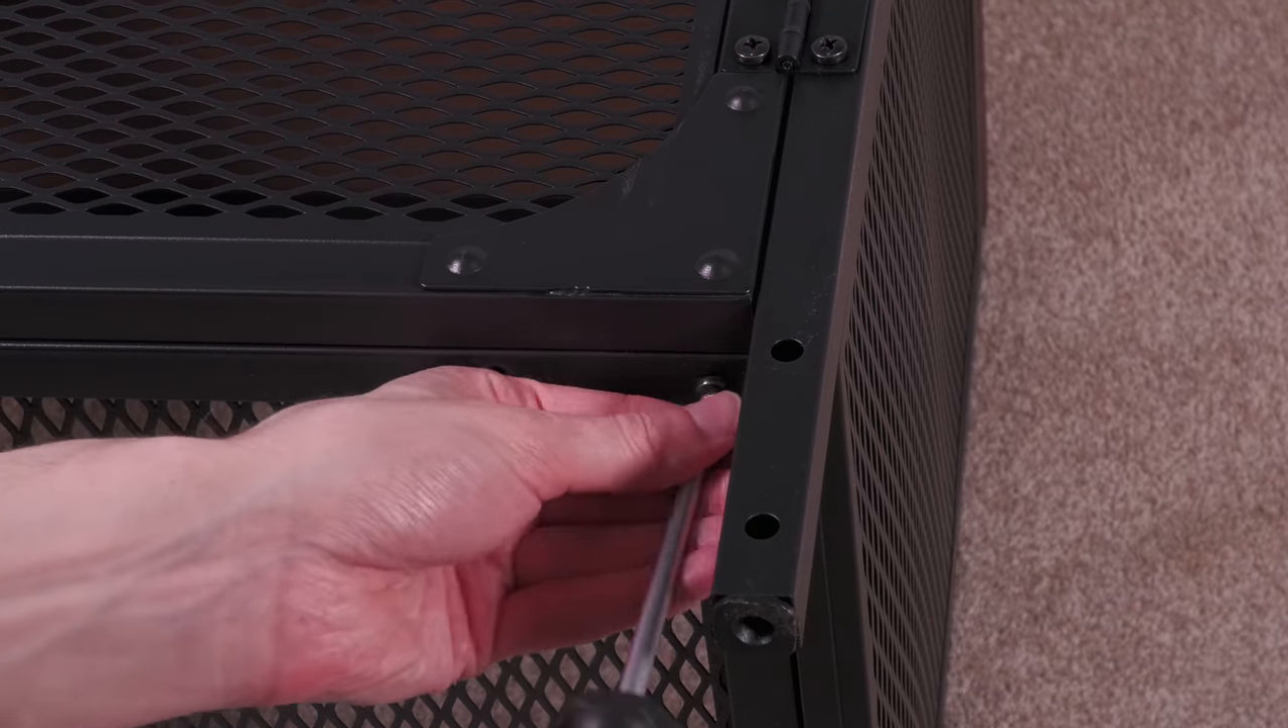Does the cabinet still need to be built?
Yes.